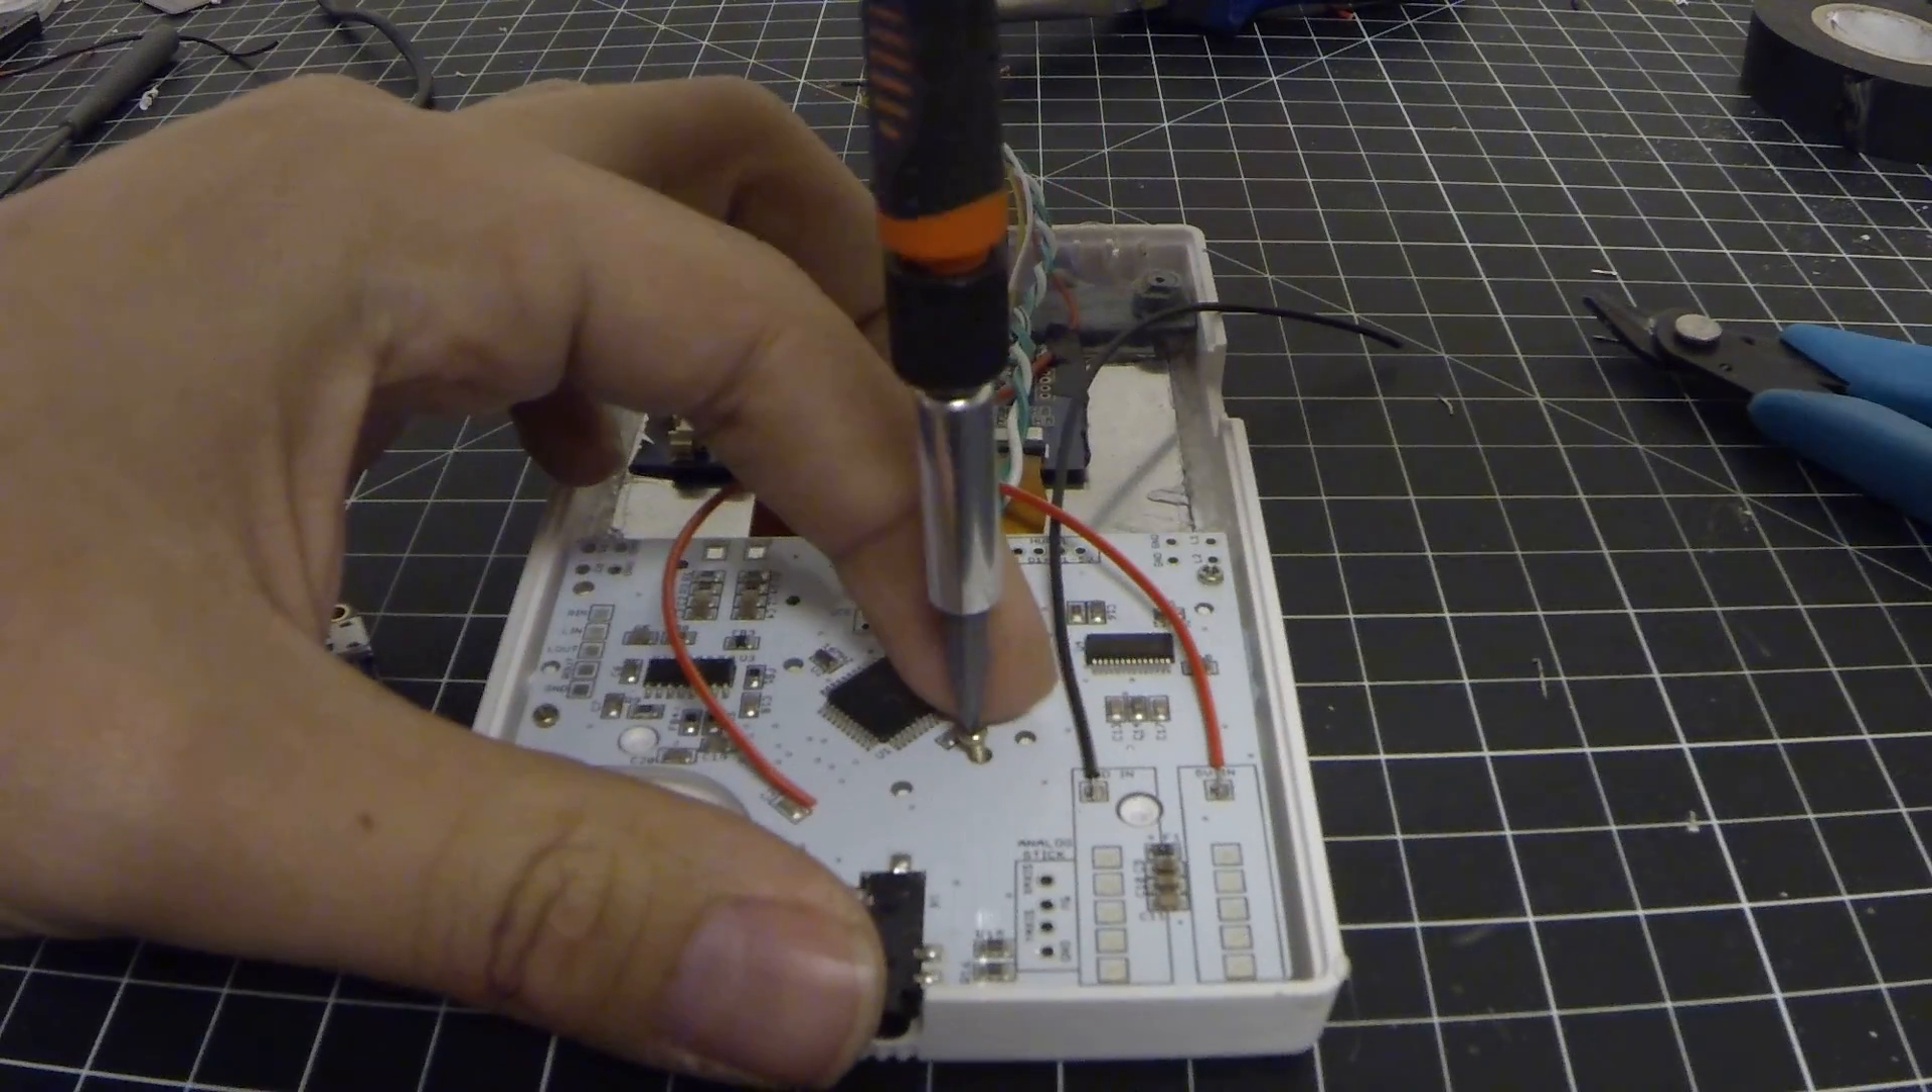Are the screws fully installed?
No.